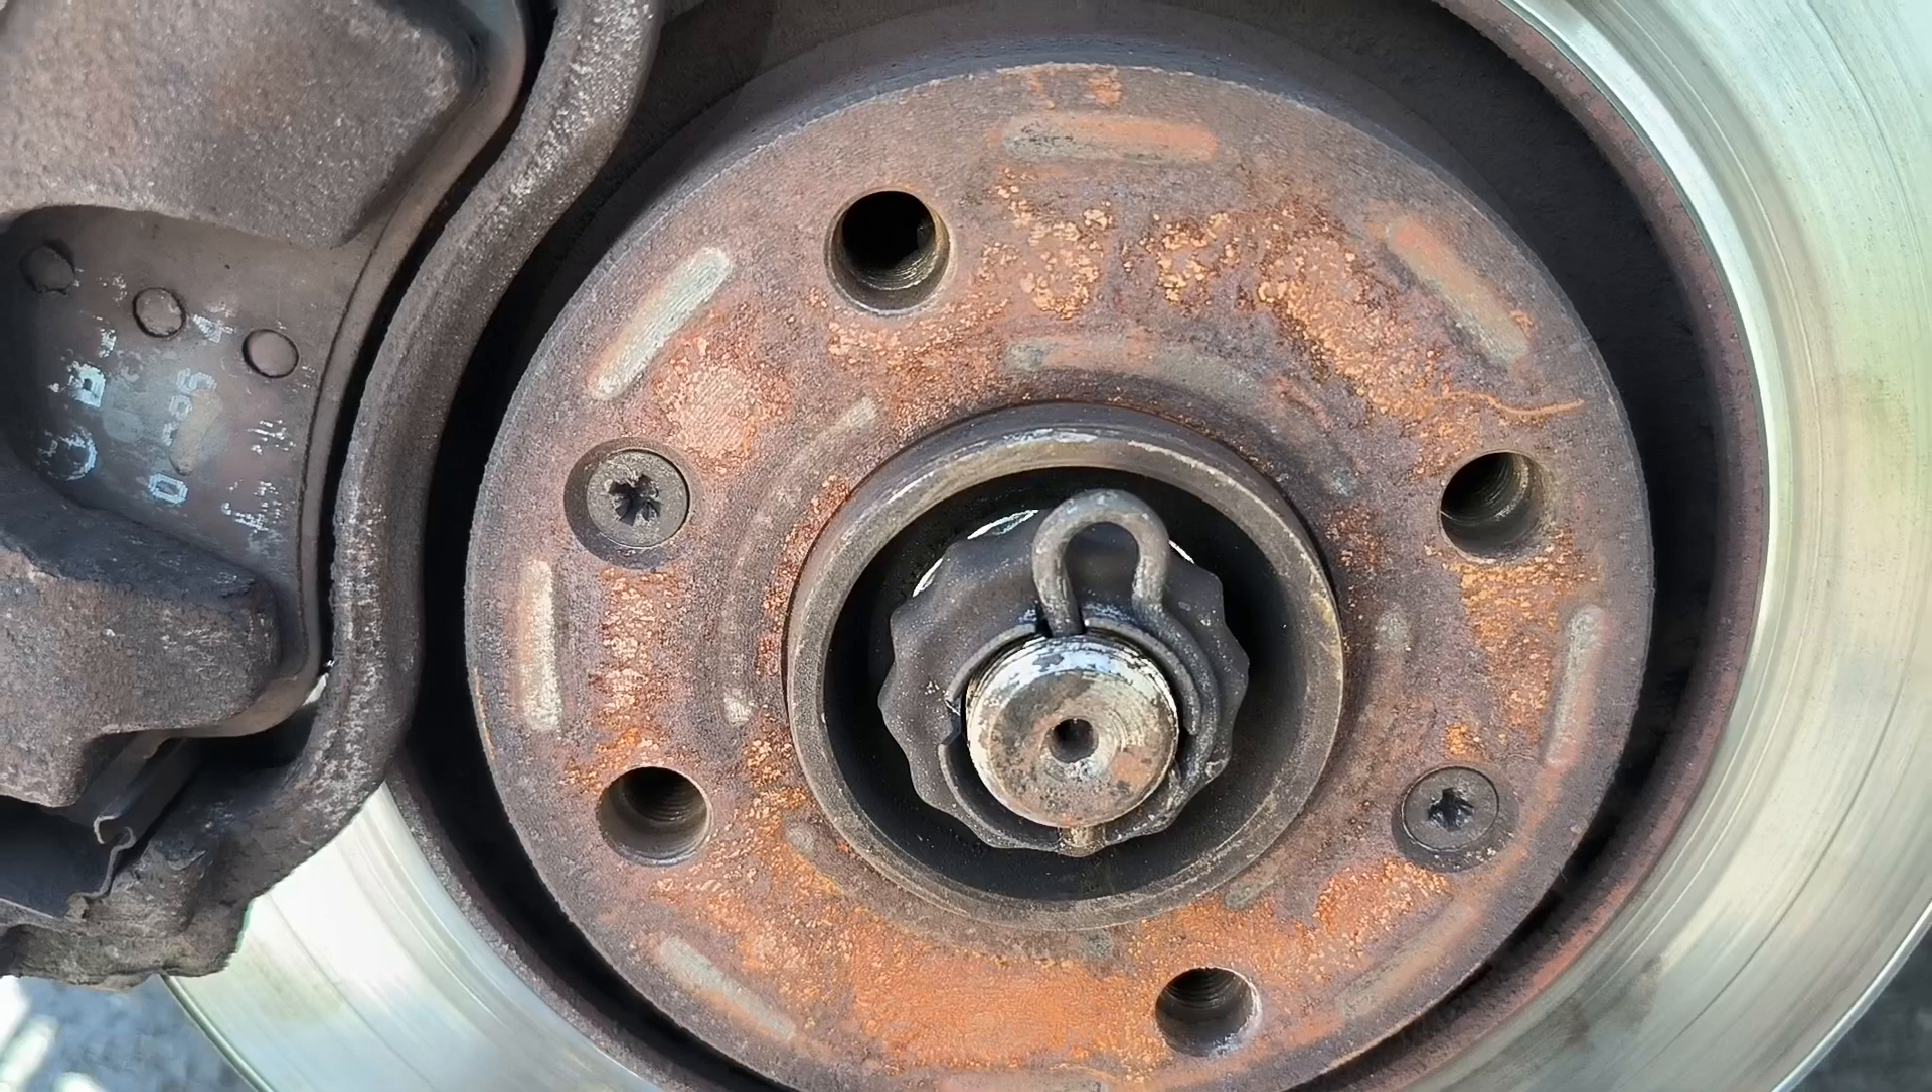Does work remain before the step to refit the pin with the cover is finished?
No.